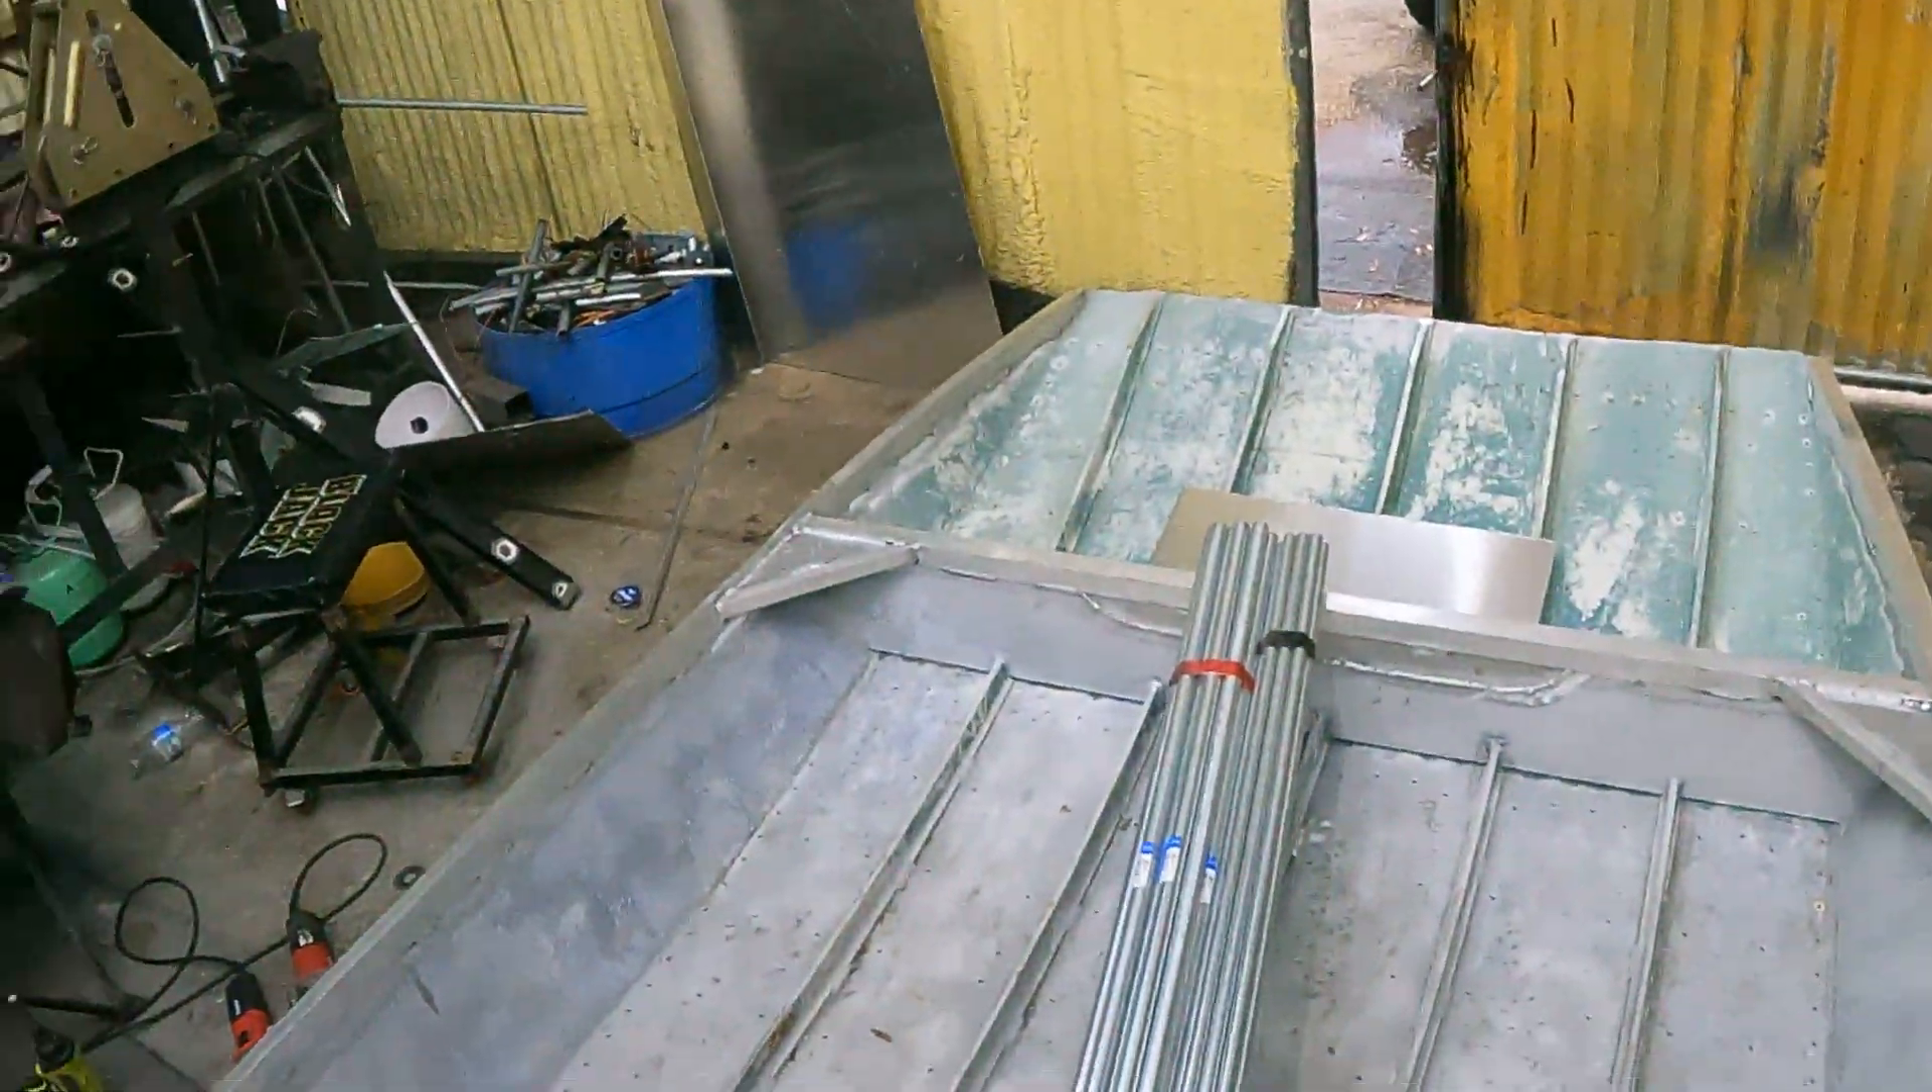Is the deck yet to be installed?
Yes.